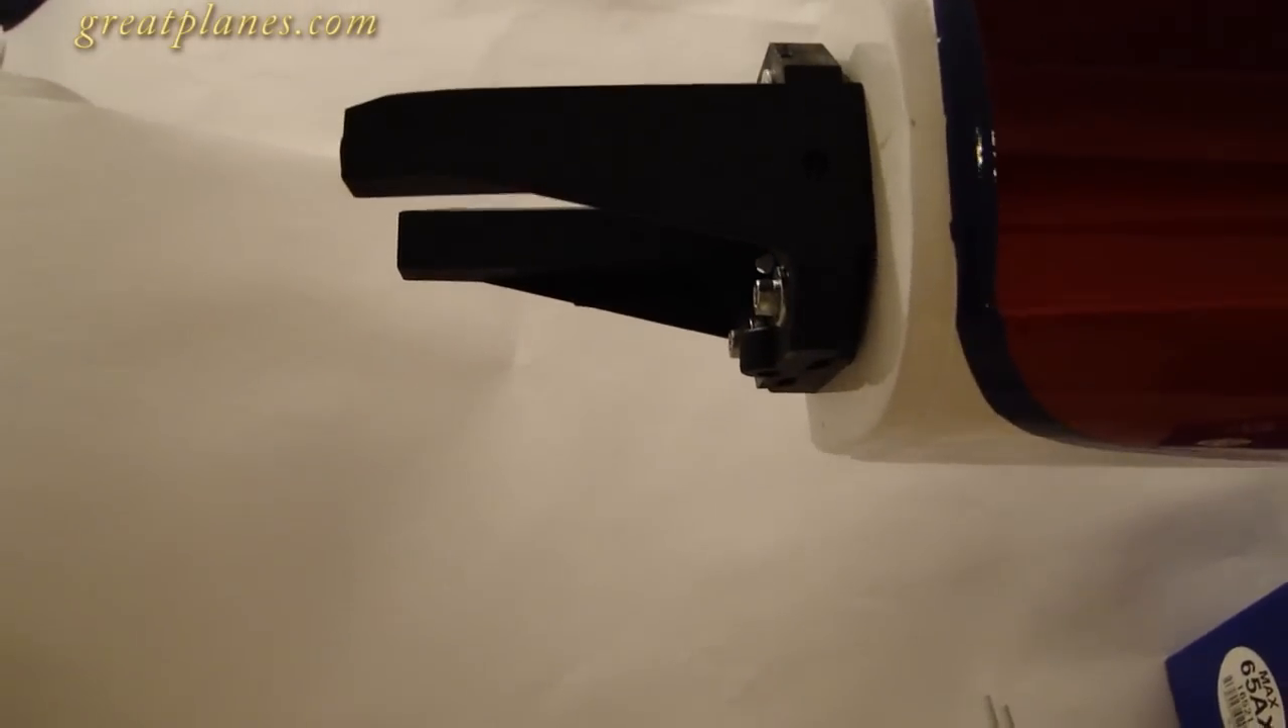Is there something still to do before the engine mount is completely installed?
No.